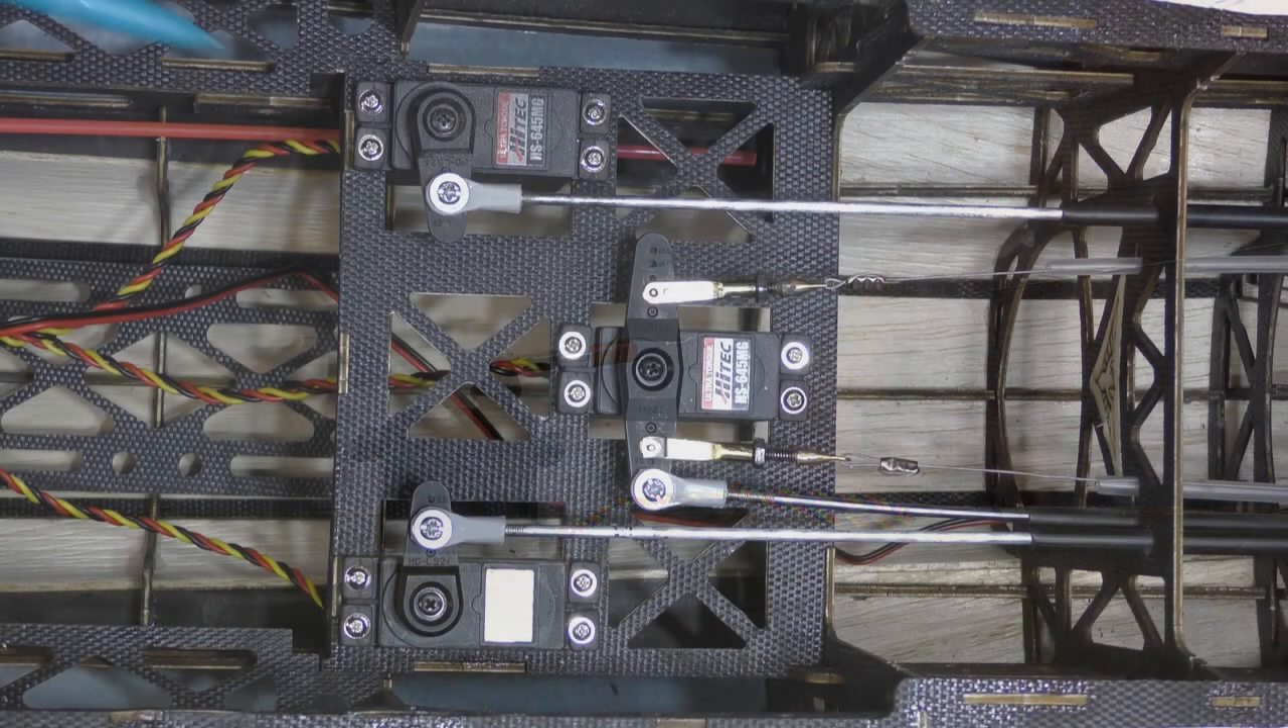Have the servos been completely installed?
Yes.